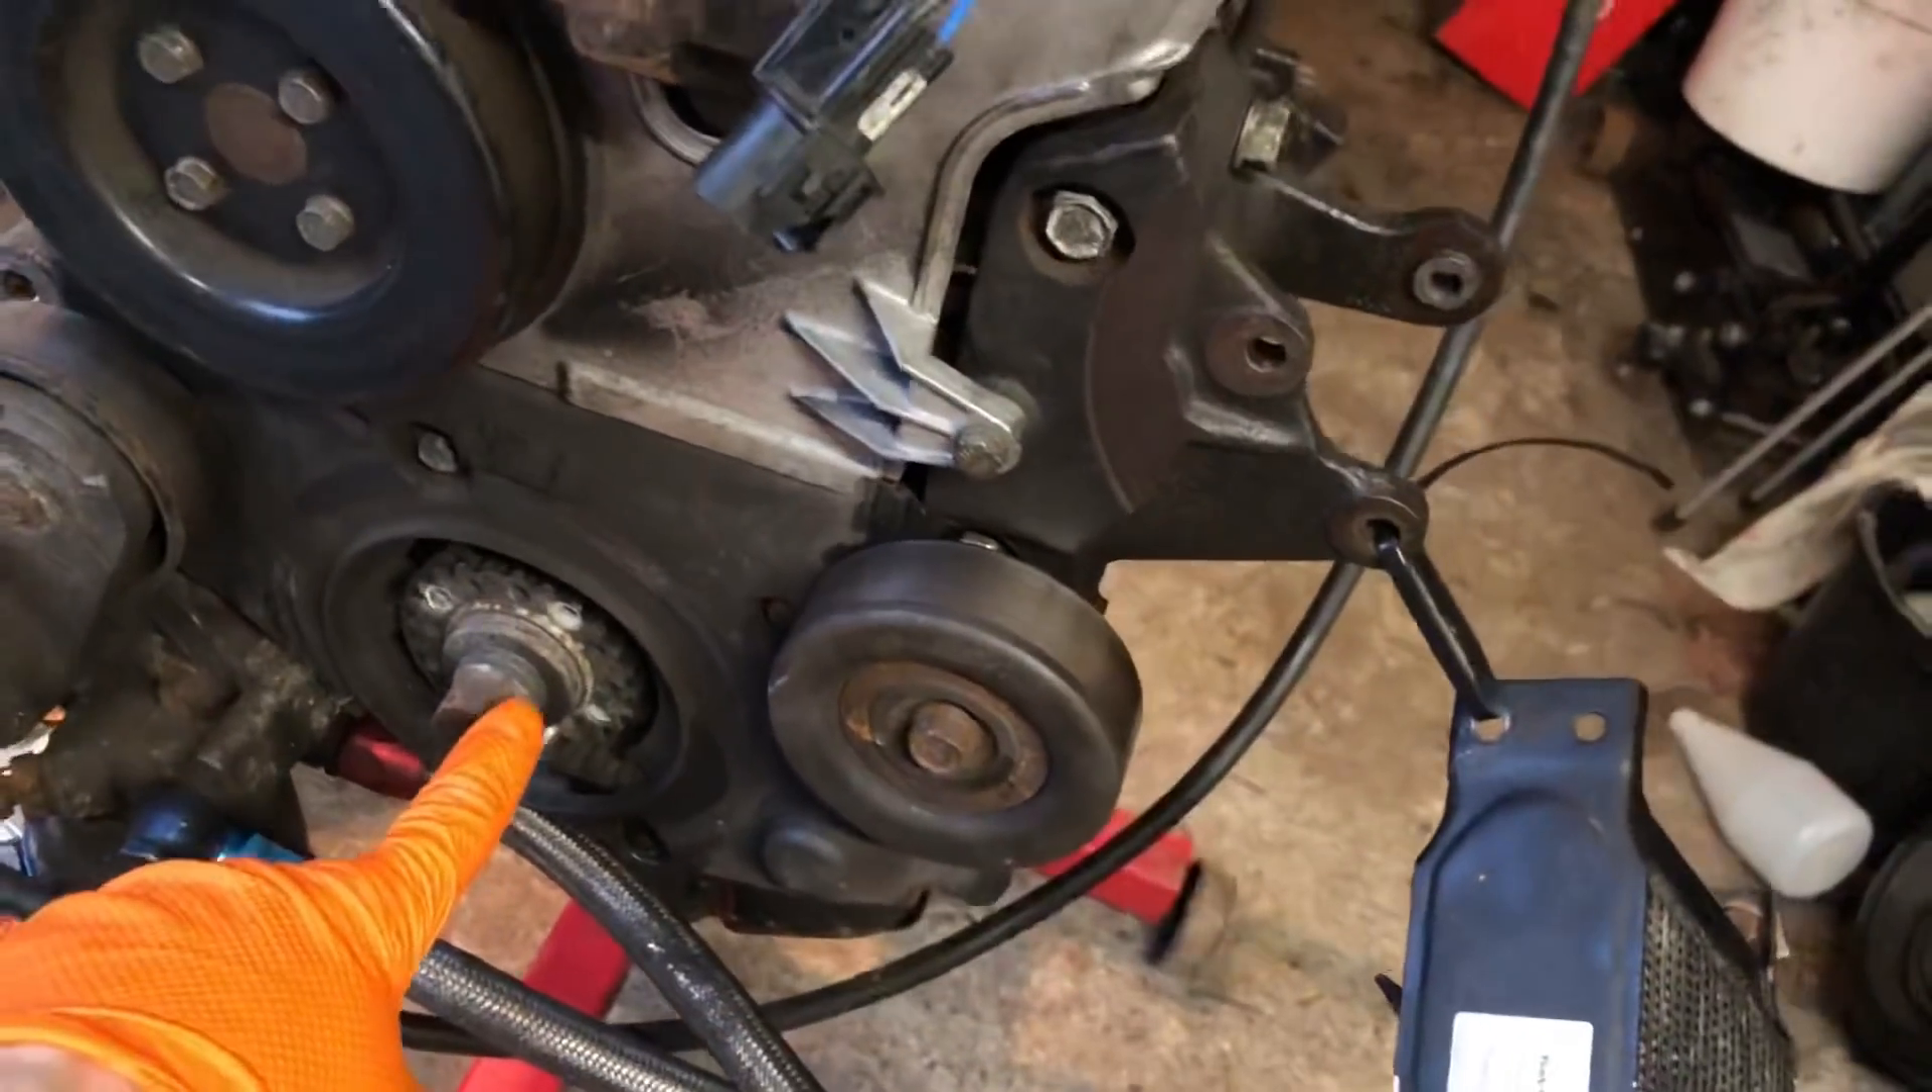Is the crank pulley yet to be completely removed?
No.